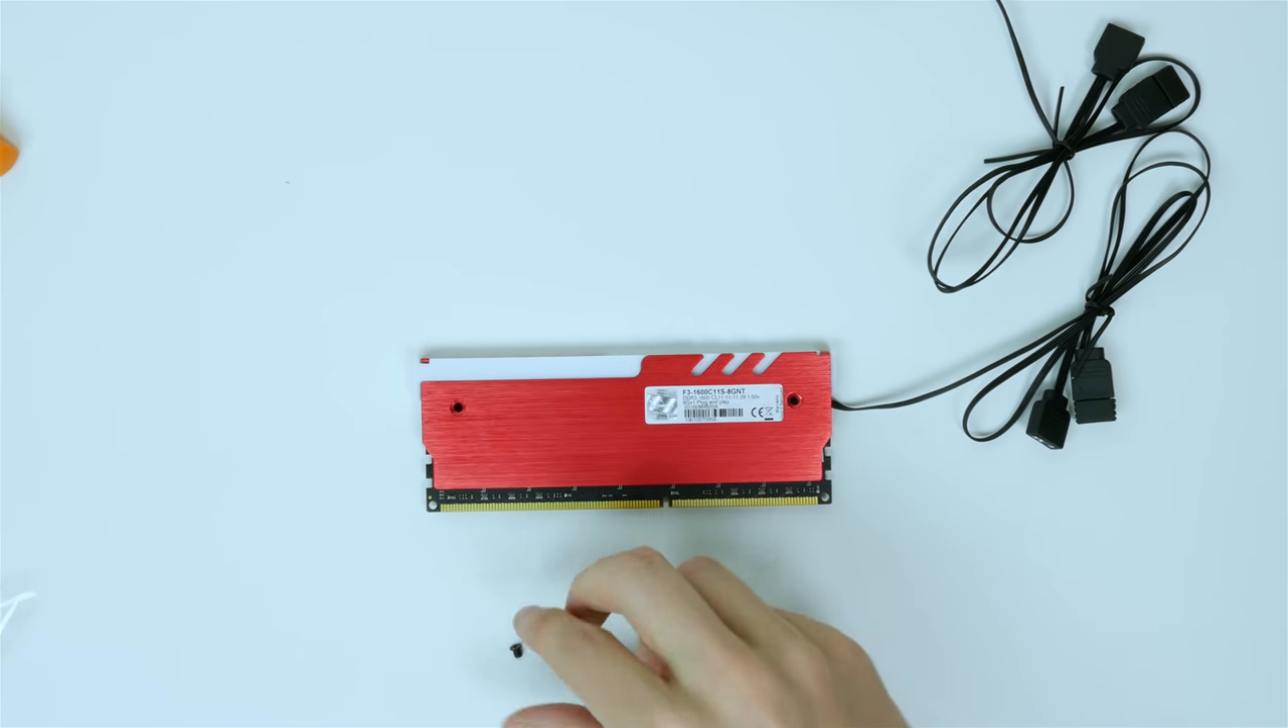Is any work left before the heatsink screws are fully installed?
Yes.